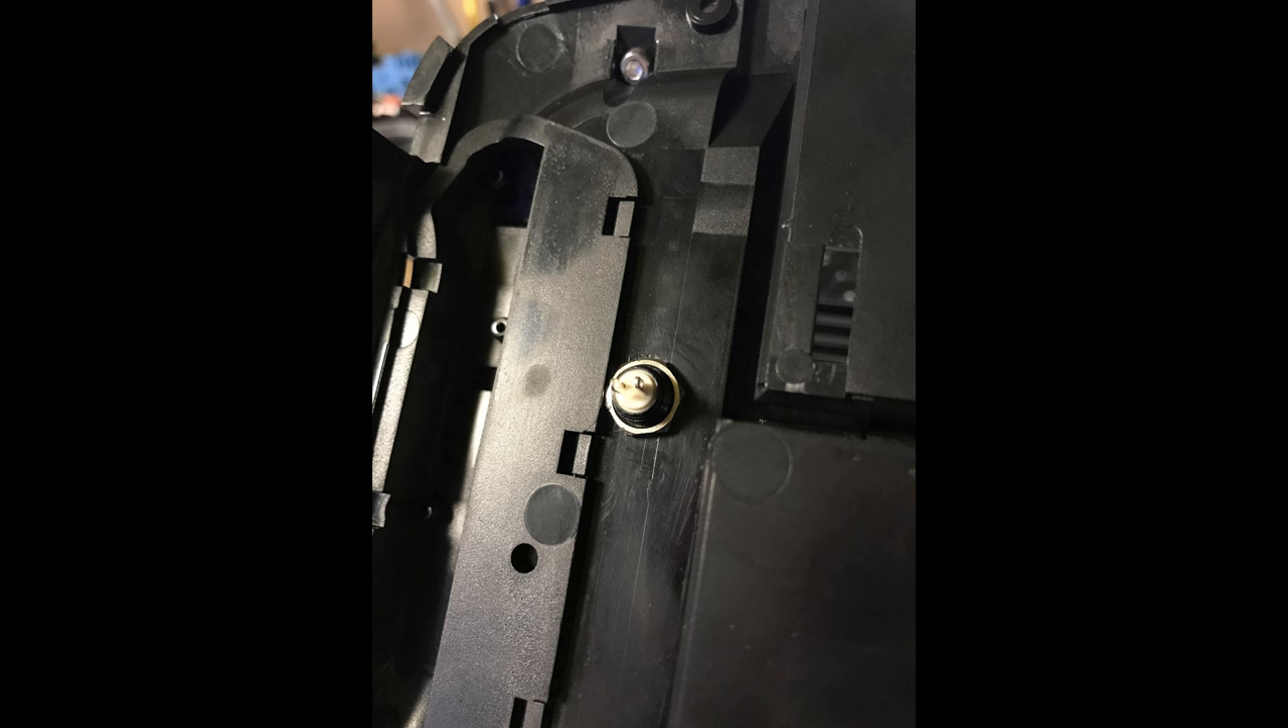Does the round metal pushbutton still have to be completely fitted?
No.